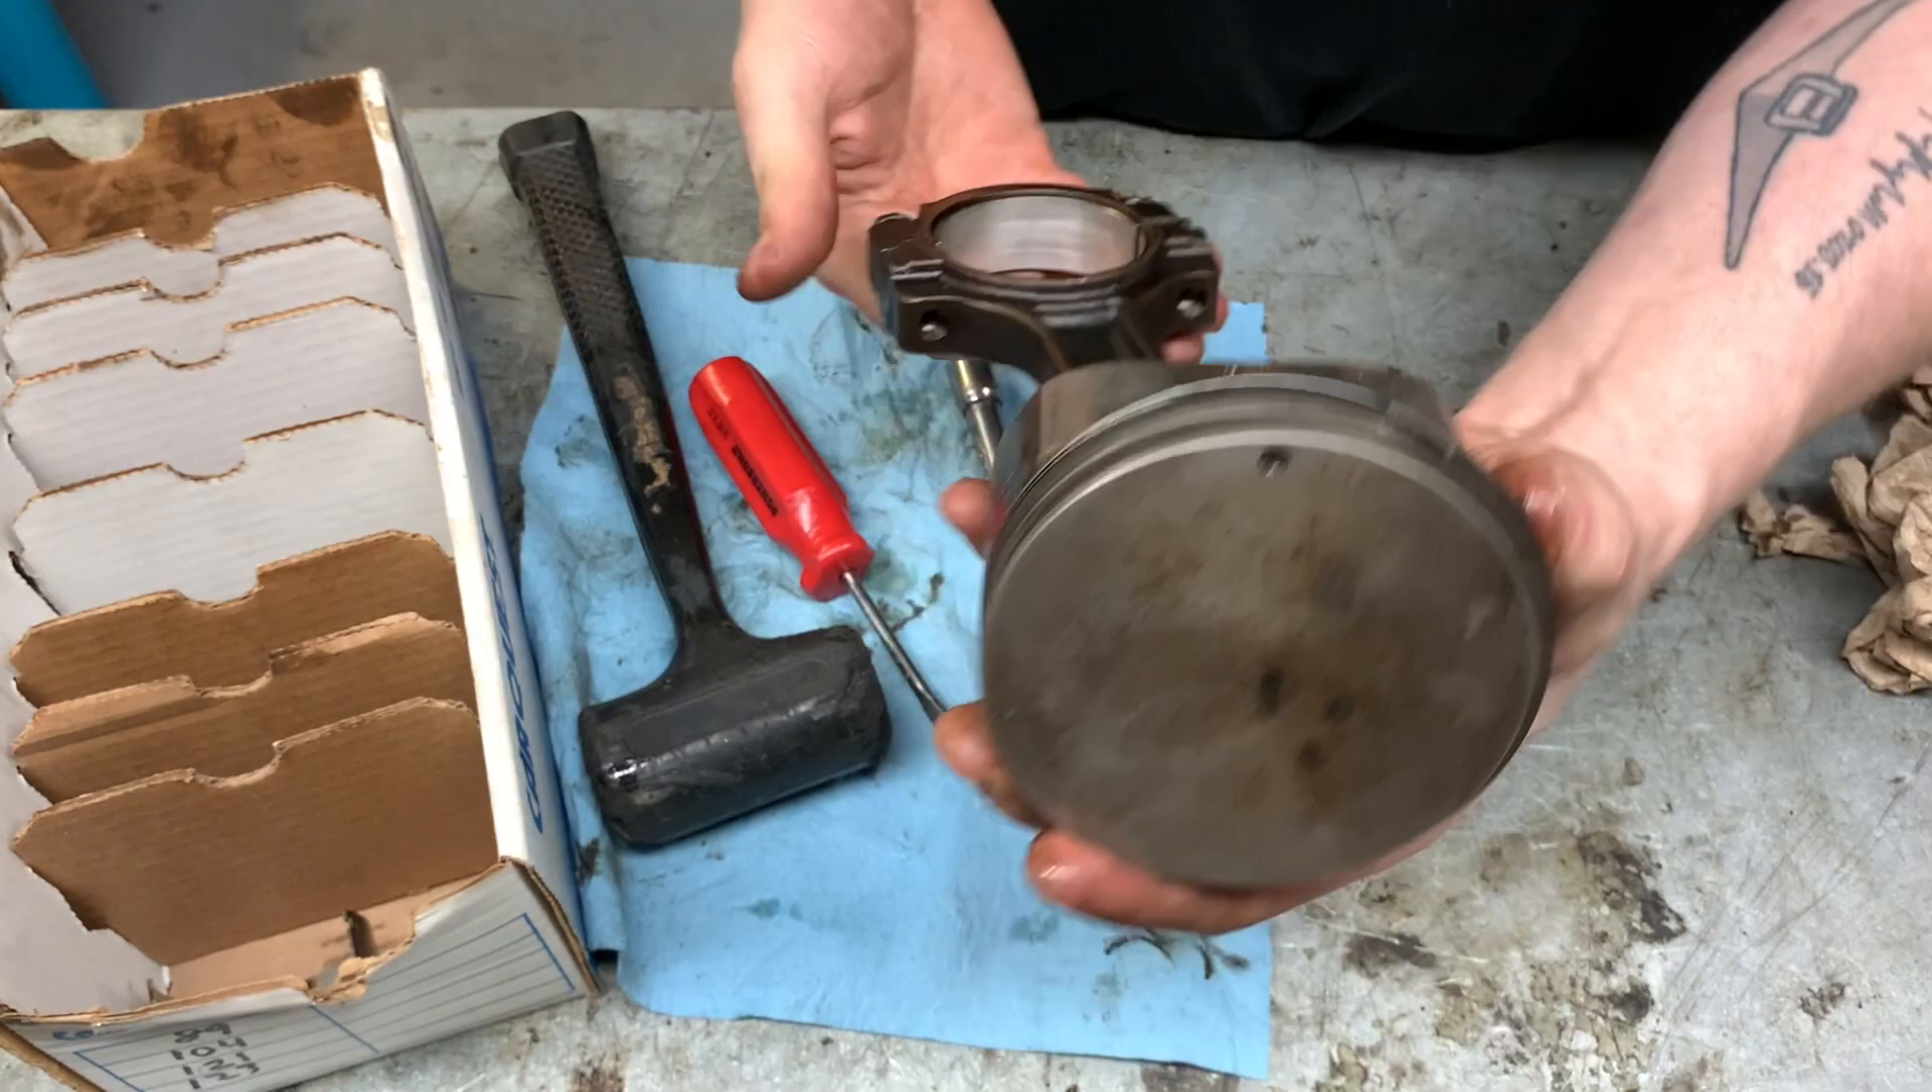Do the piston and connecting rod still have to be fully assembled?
No.